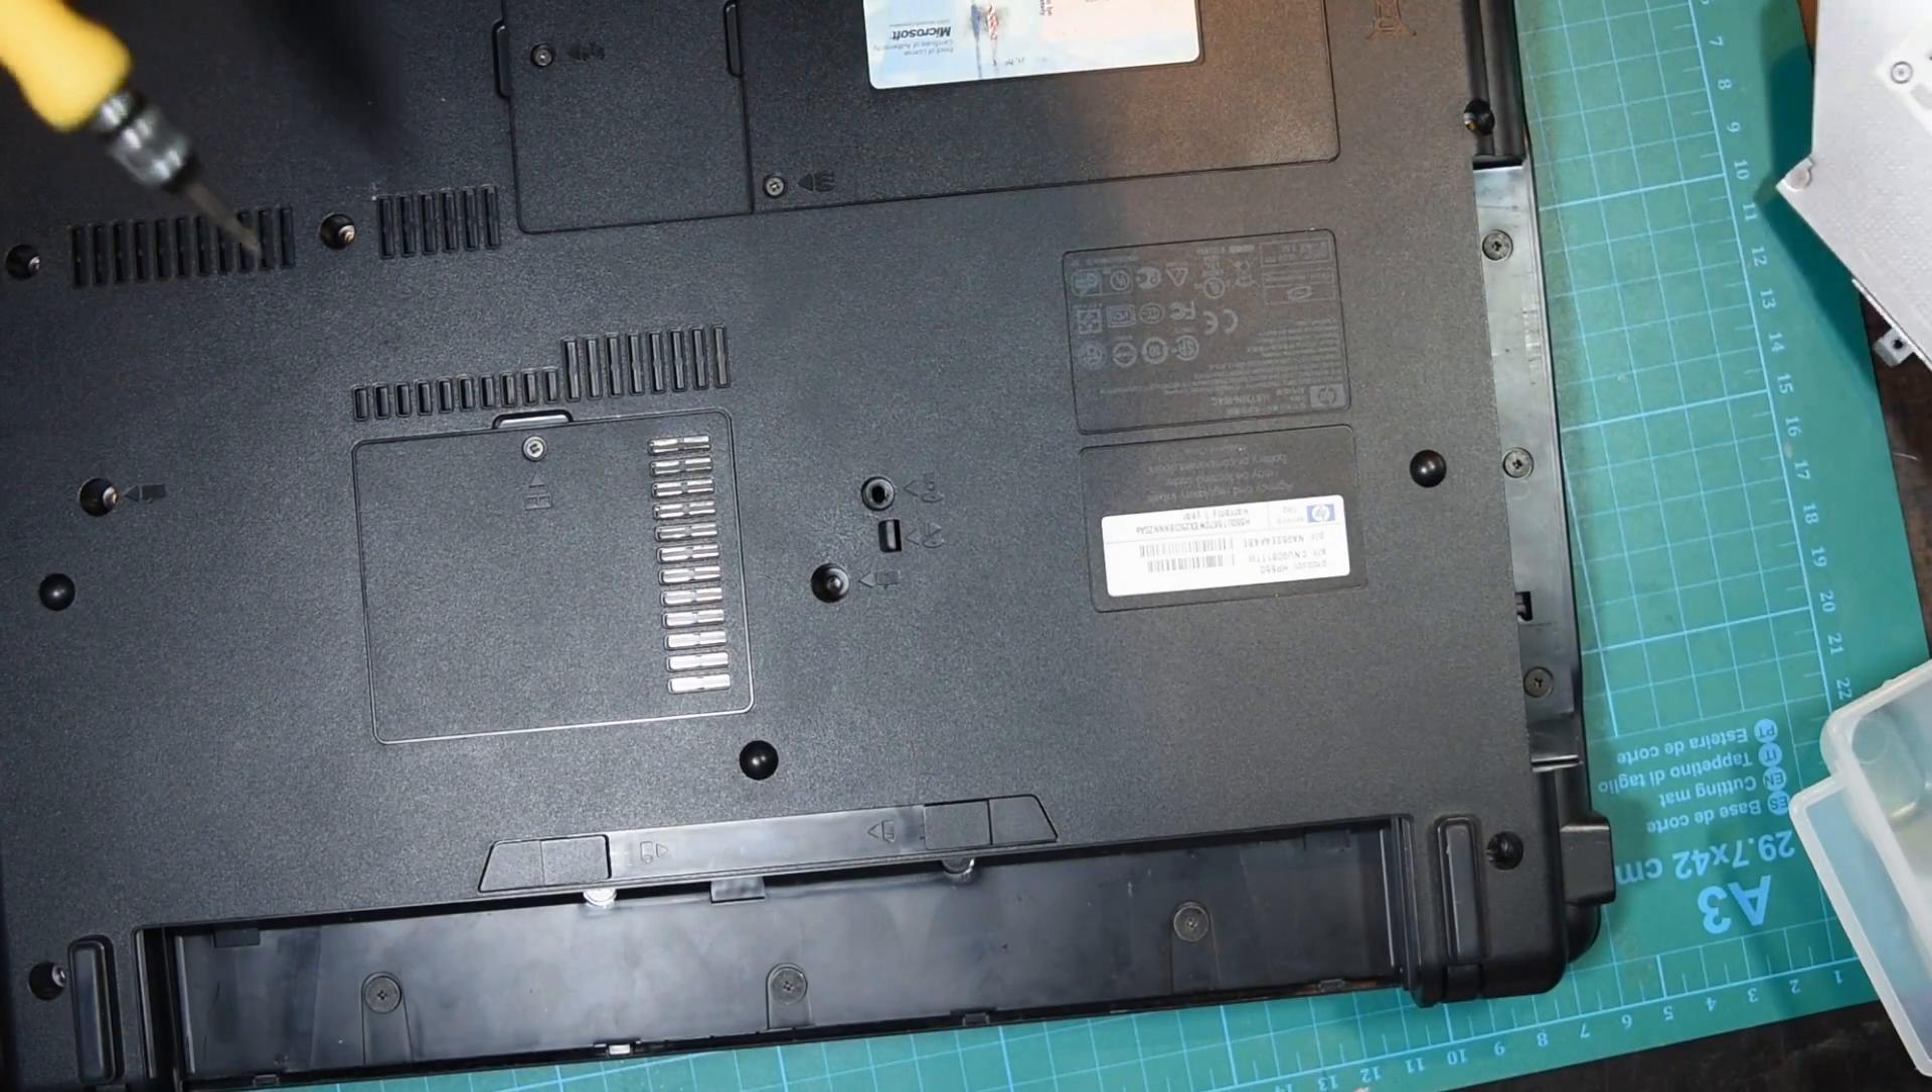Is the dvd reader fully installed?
No.